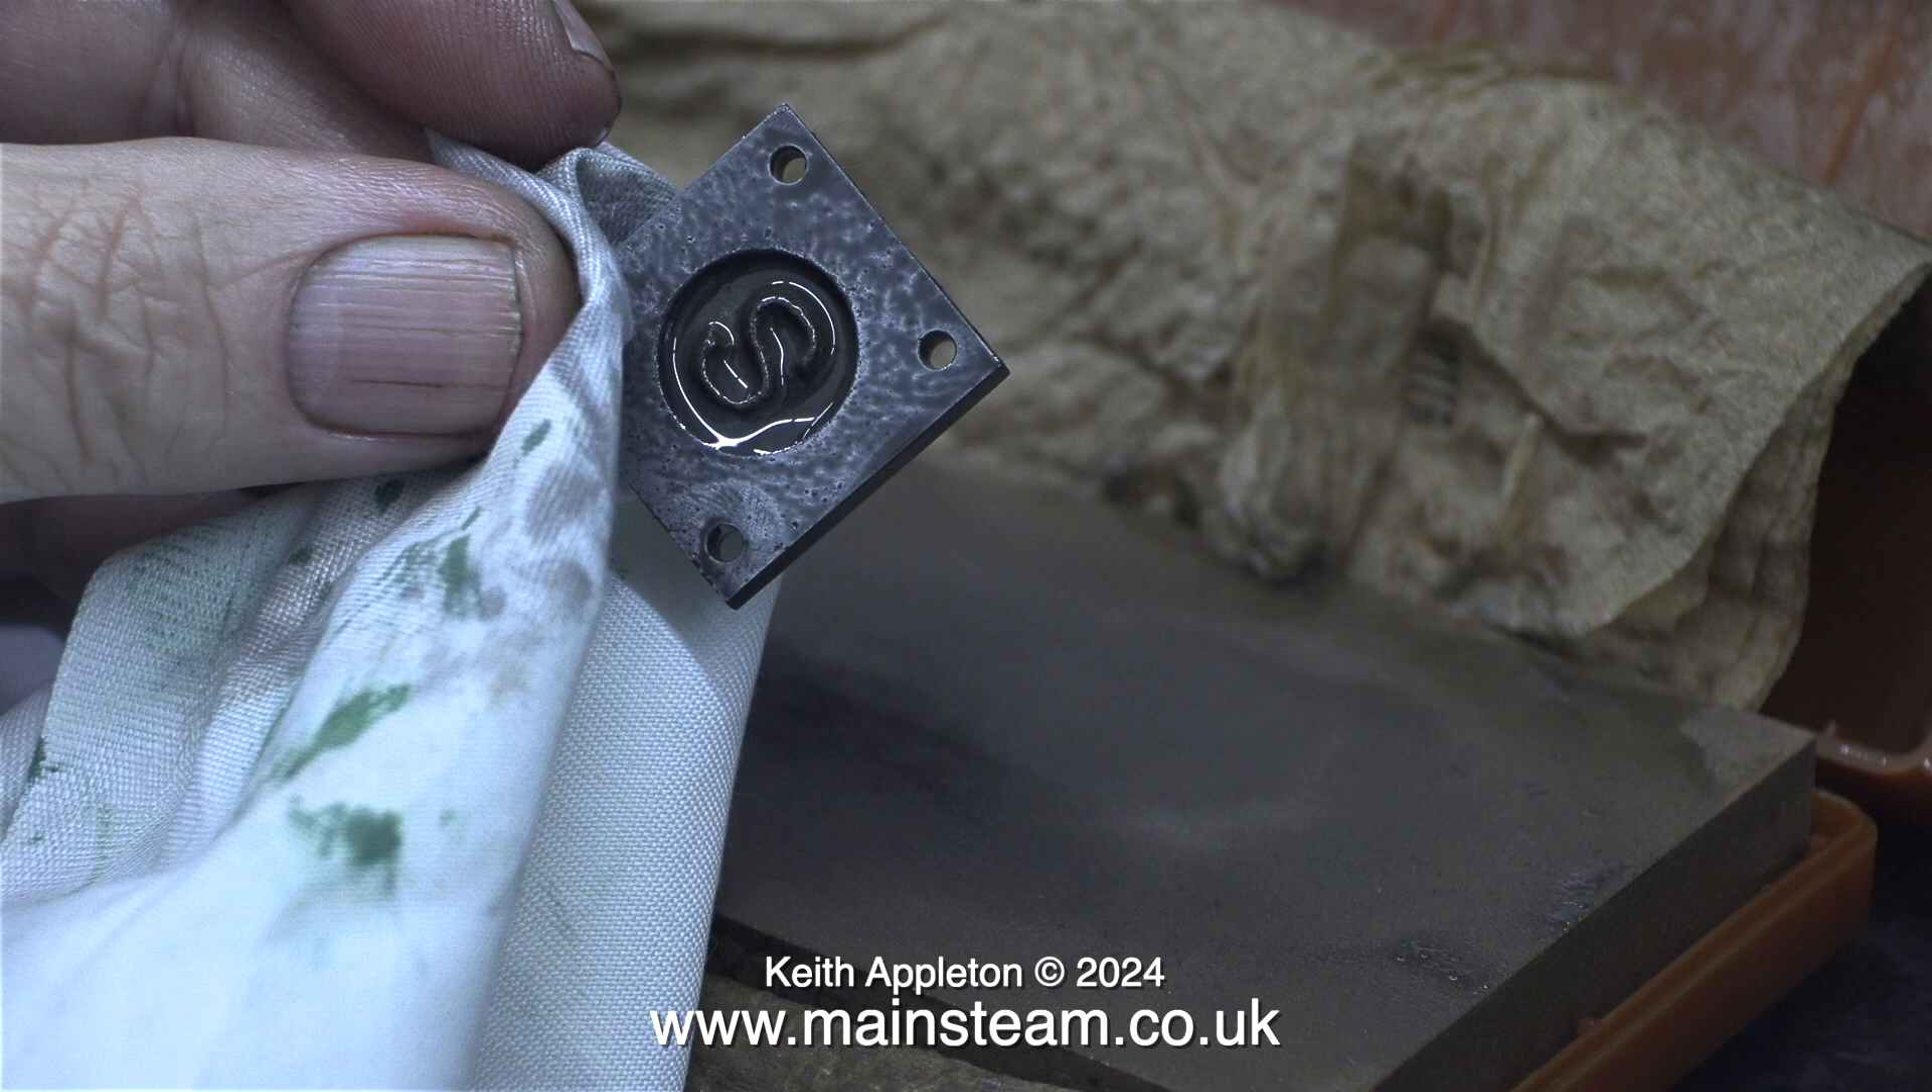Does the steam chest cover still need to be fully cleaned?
Yes.